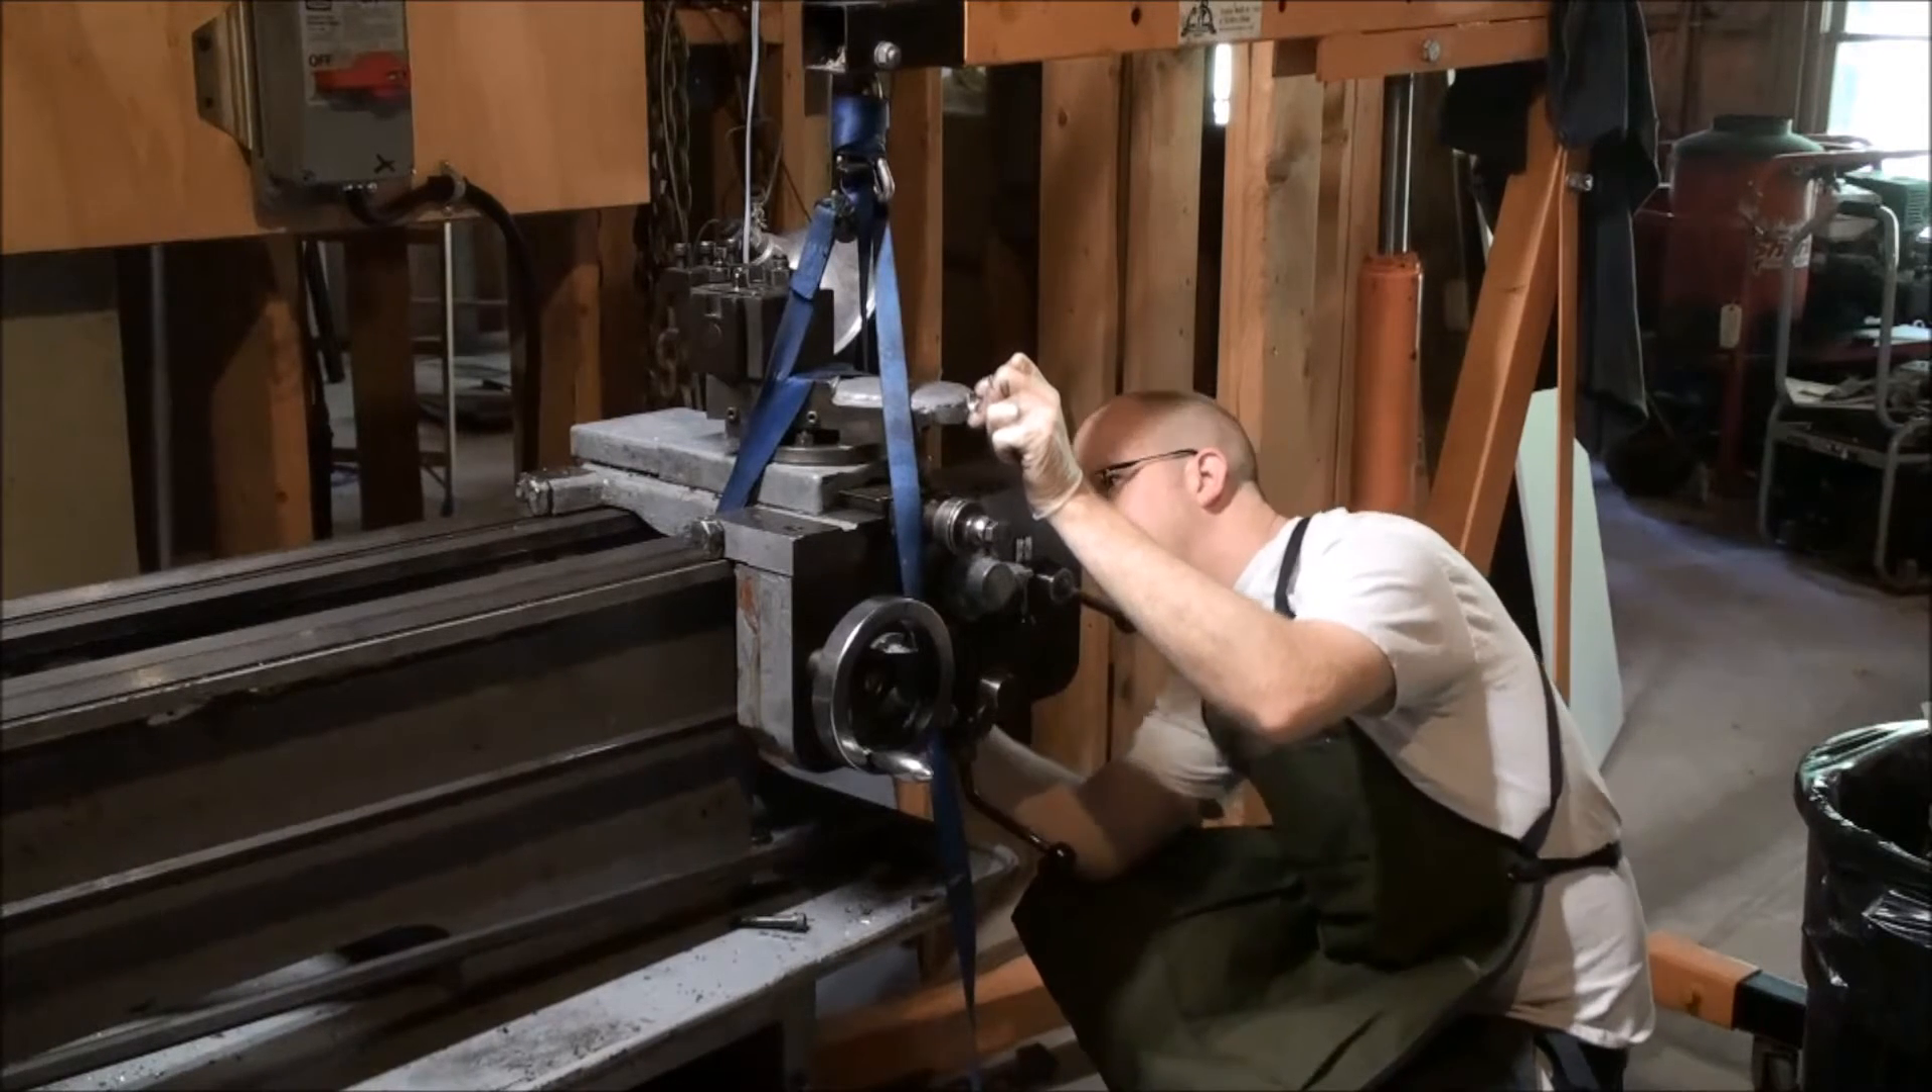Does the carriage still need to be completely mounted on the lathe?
Yes.